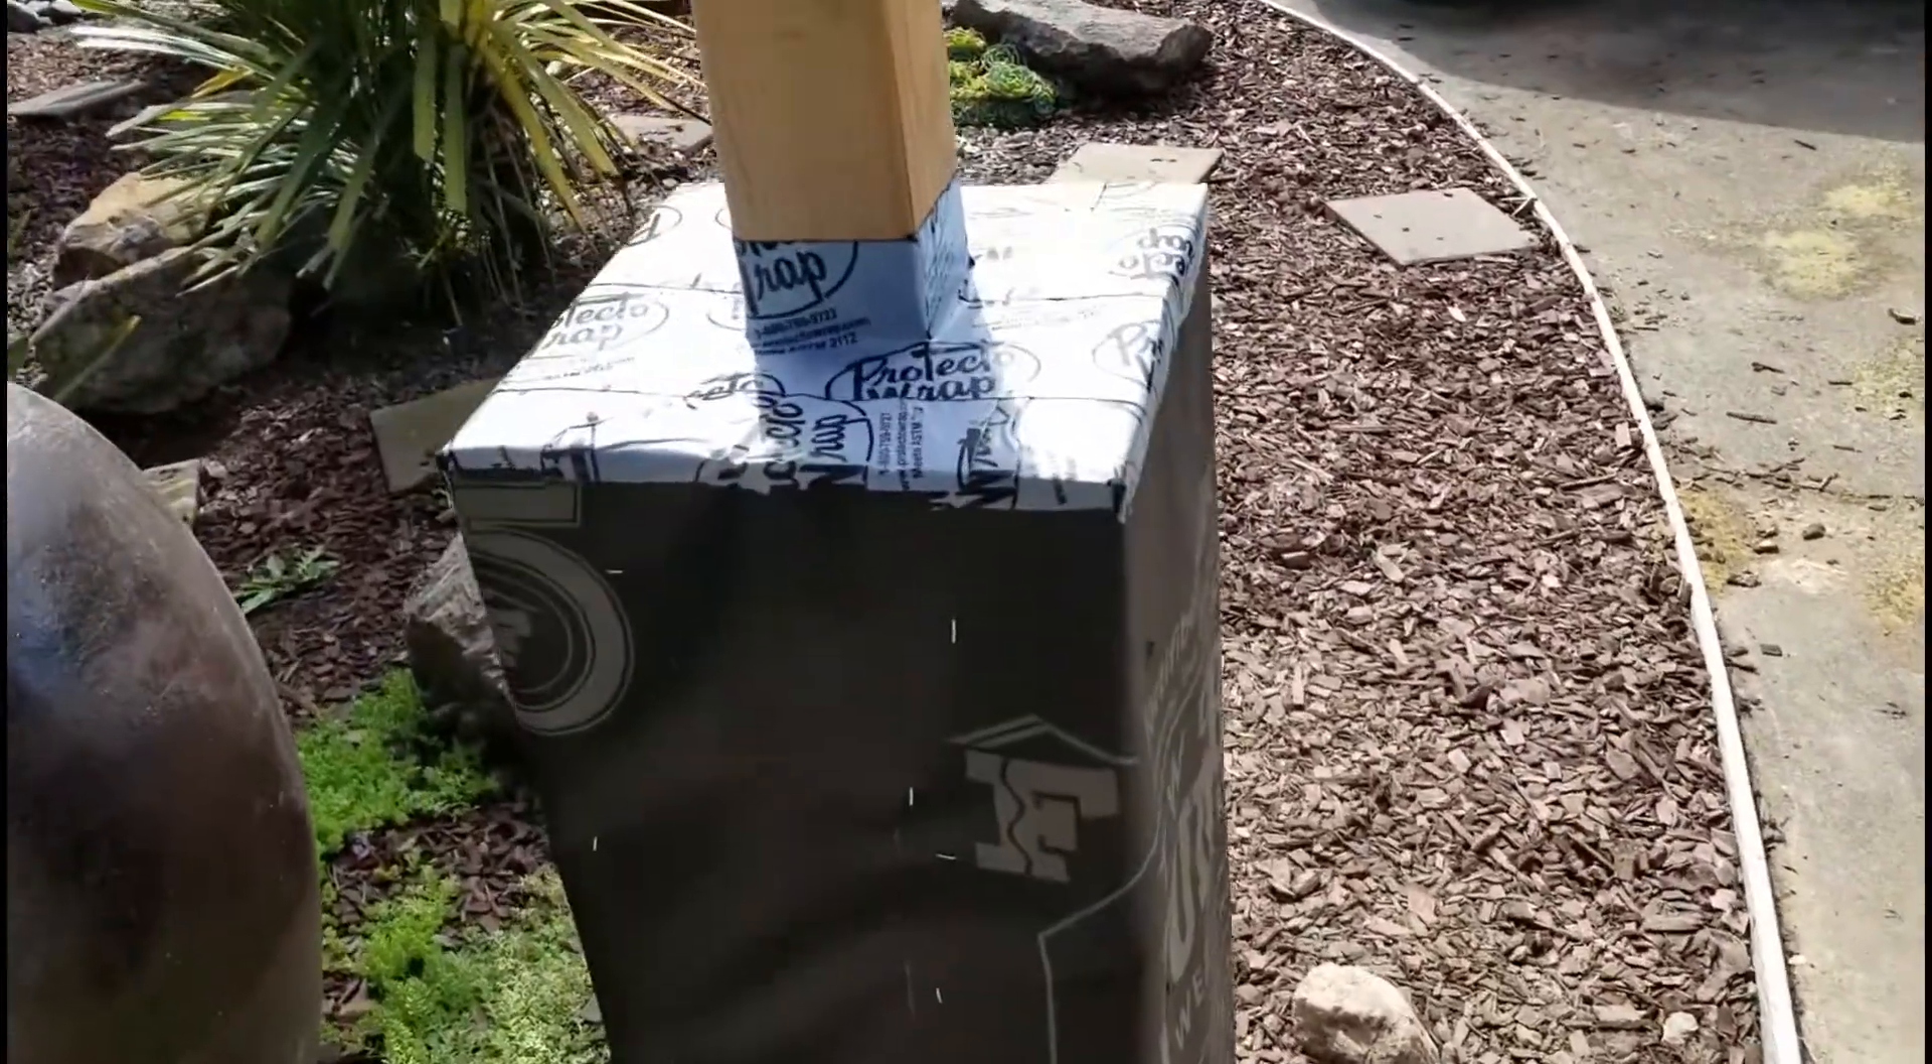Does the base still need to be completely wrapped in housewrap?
No.